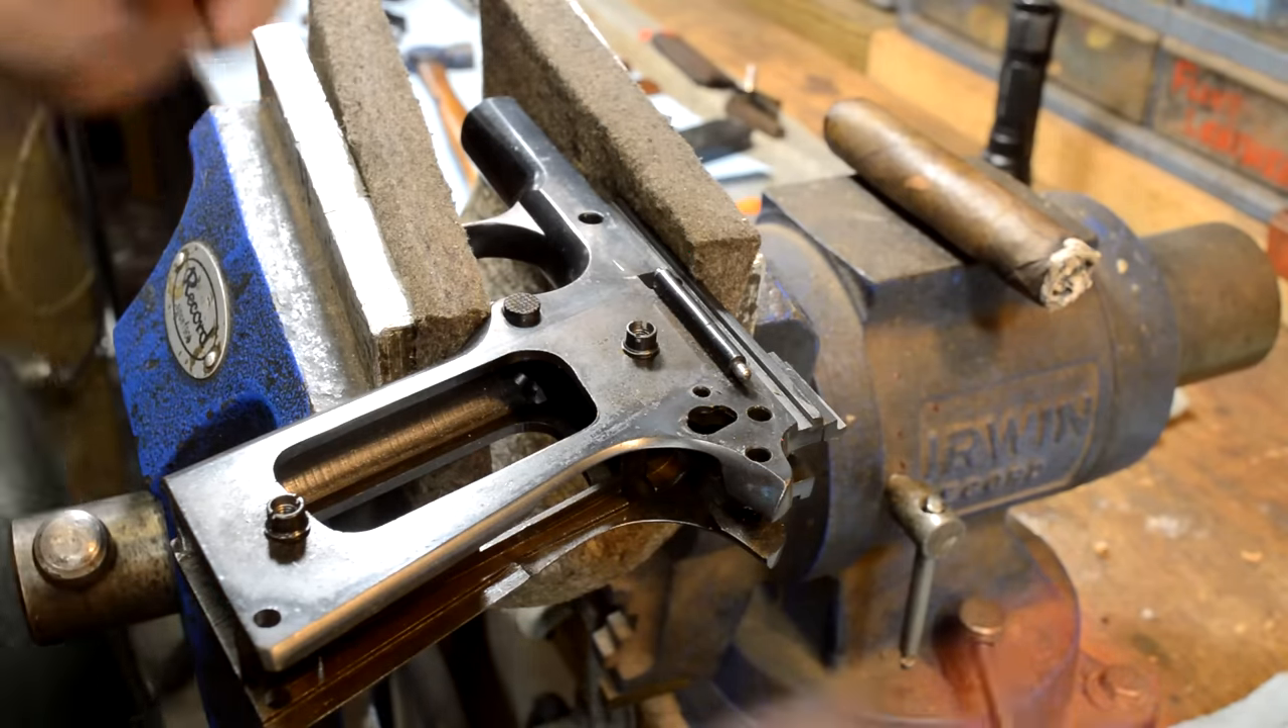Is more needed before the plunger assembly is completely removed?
Yes.